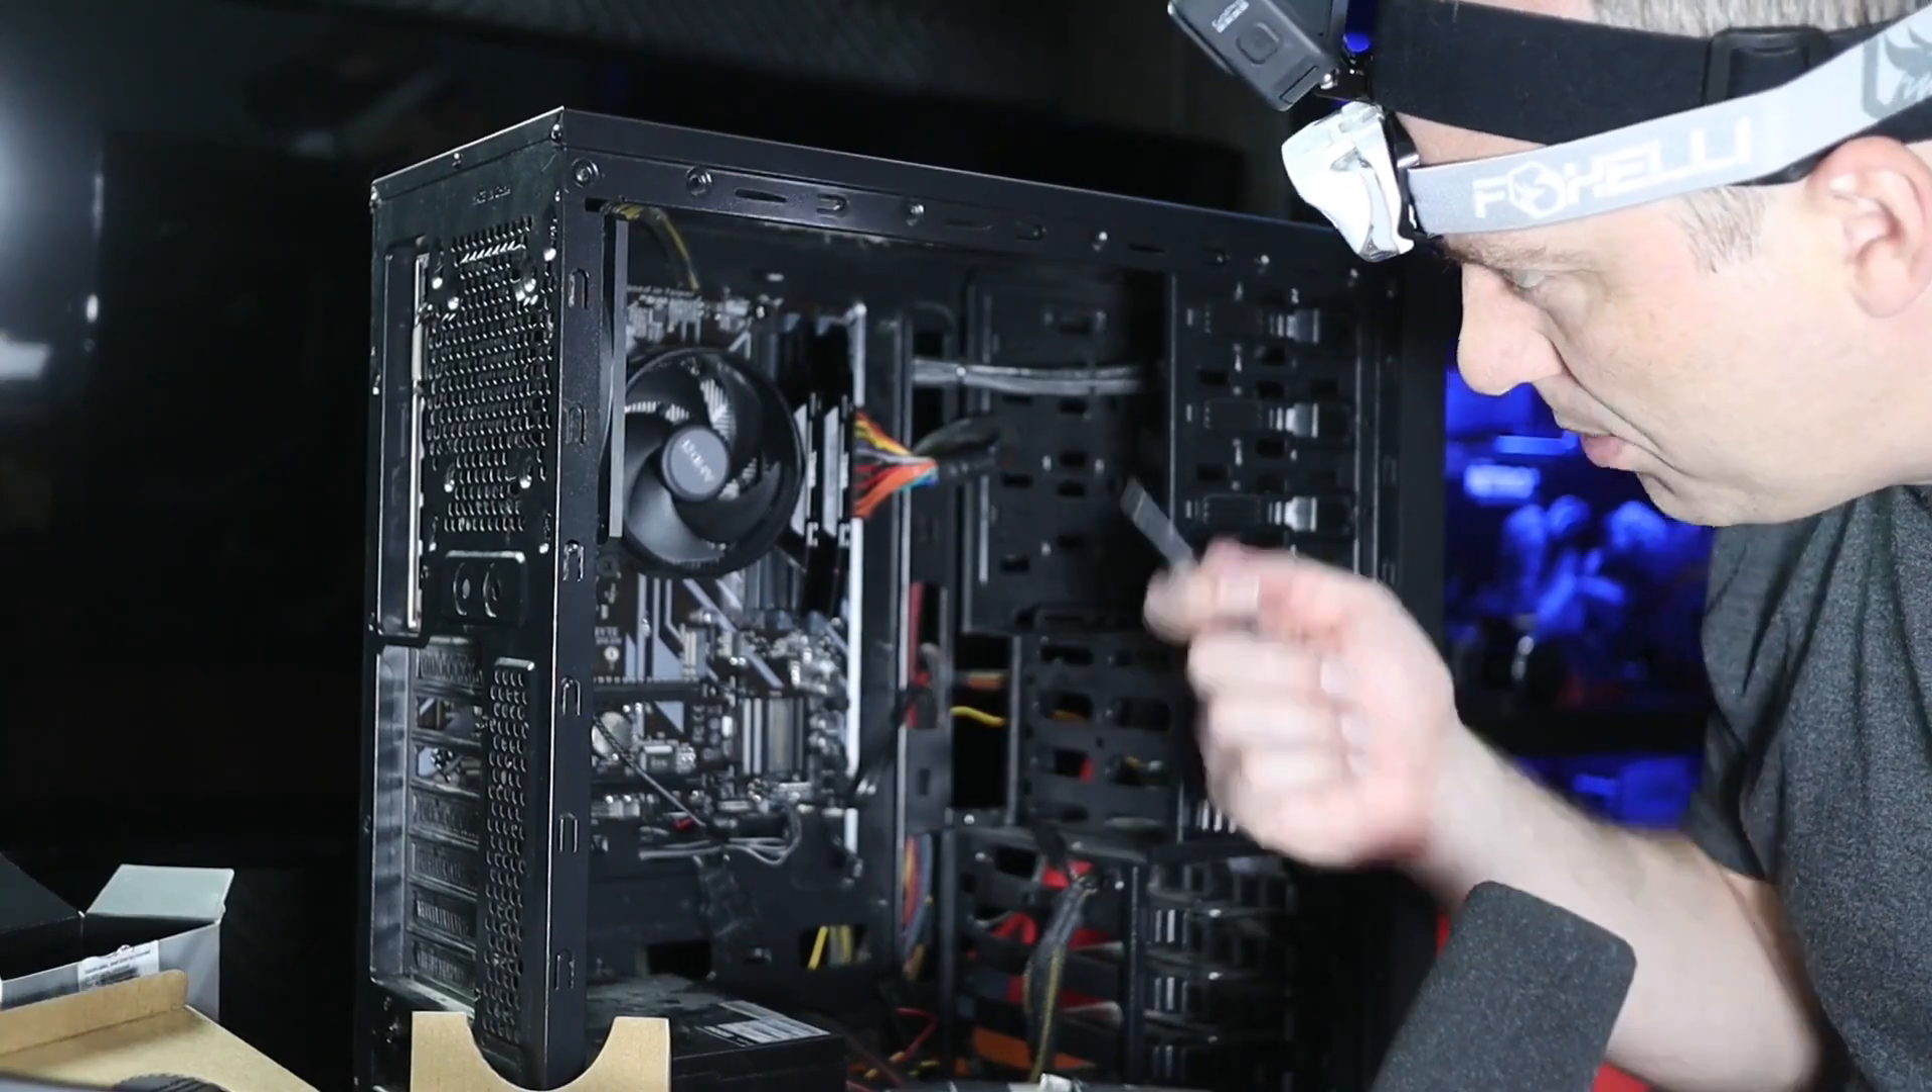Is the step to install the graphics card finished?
No.